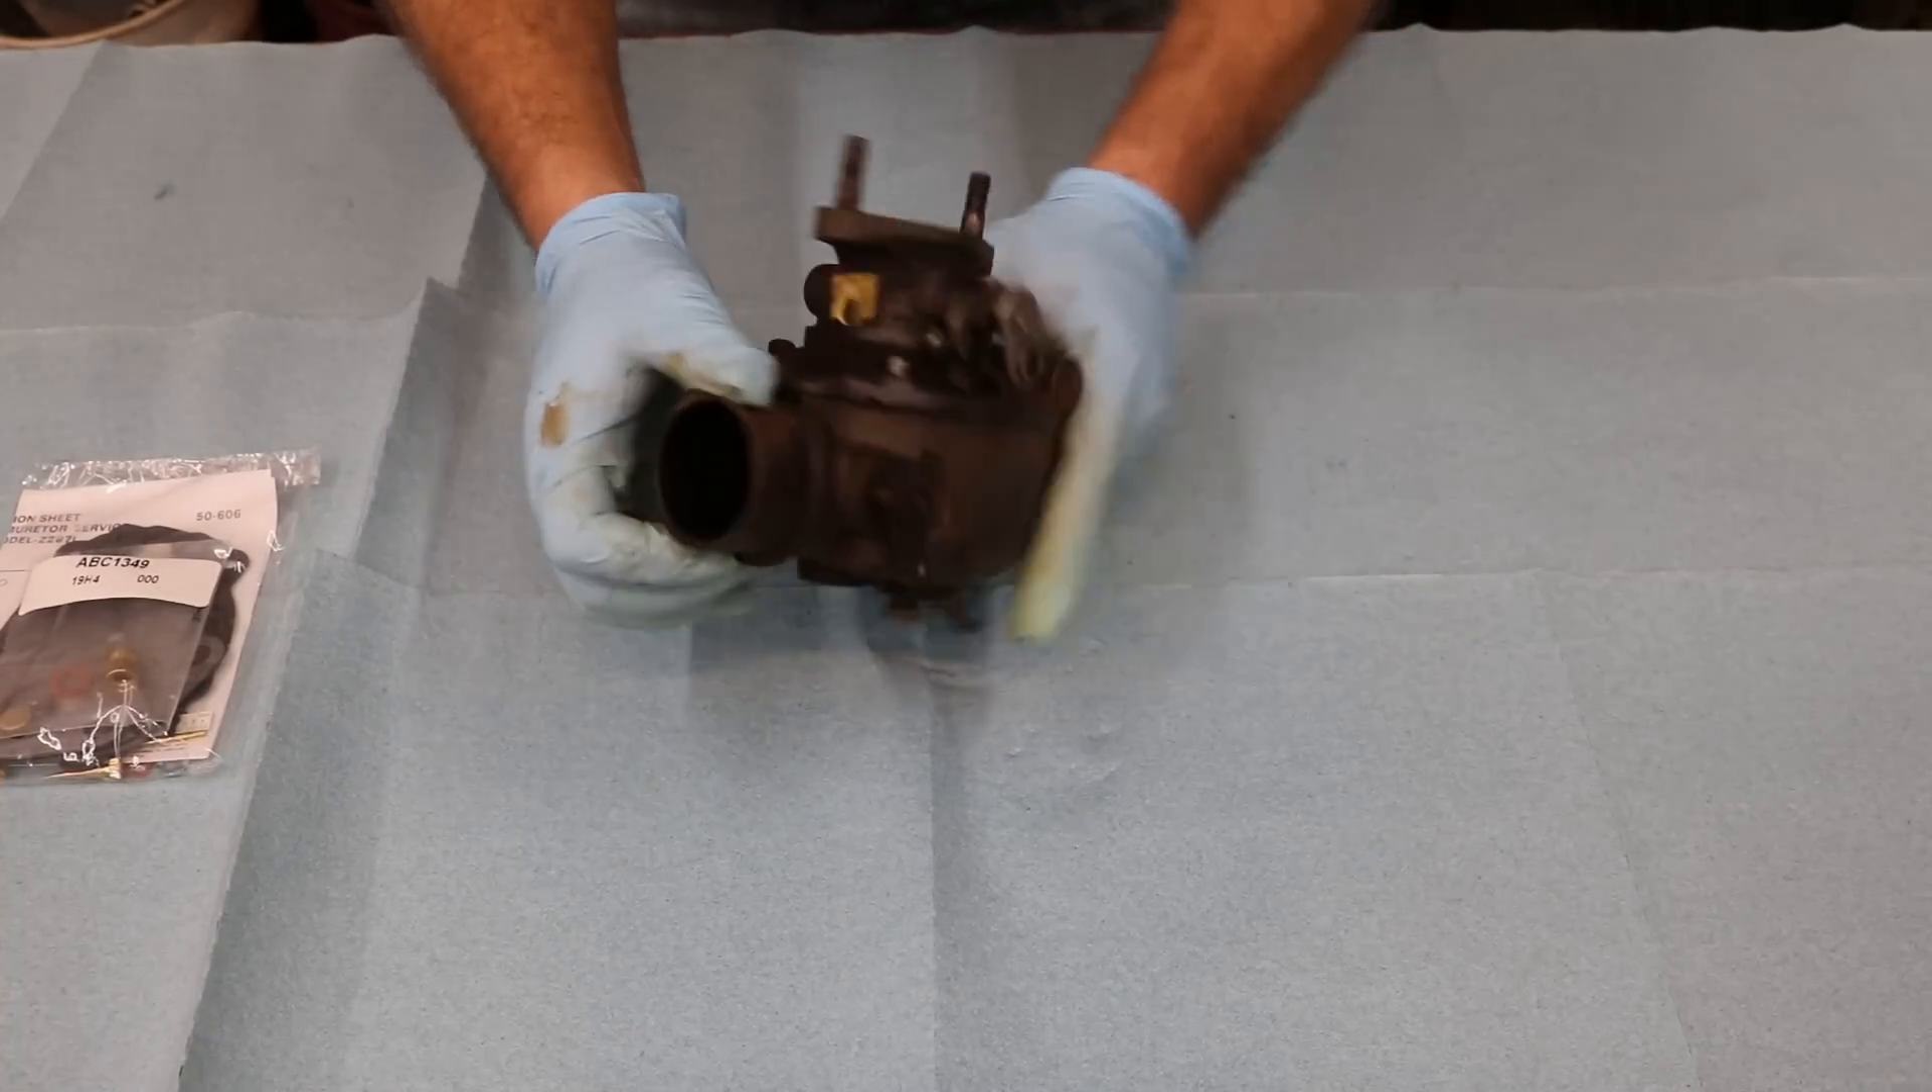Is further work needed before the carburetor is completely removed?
No.